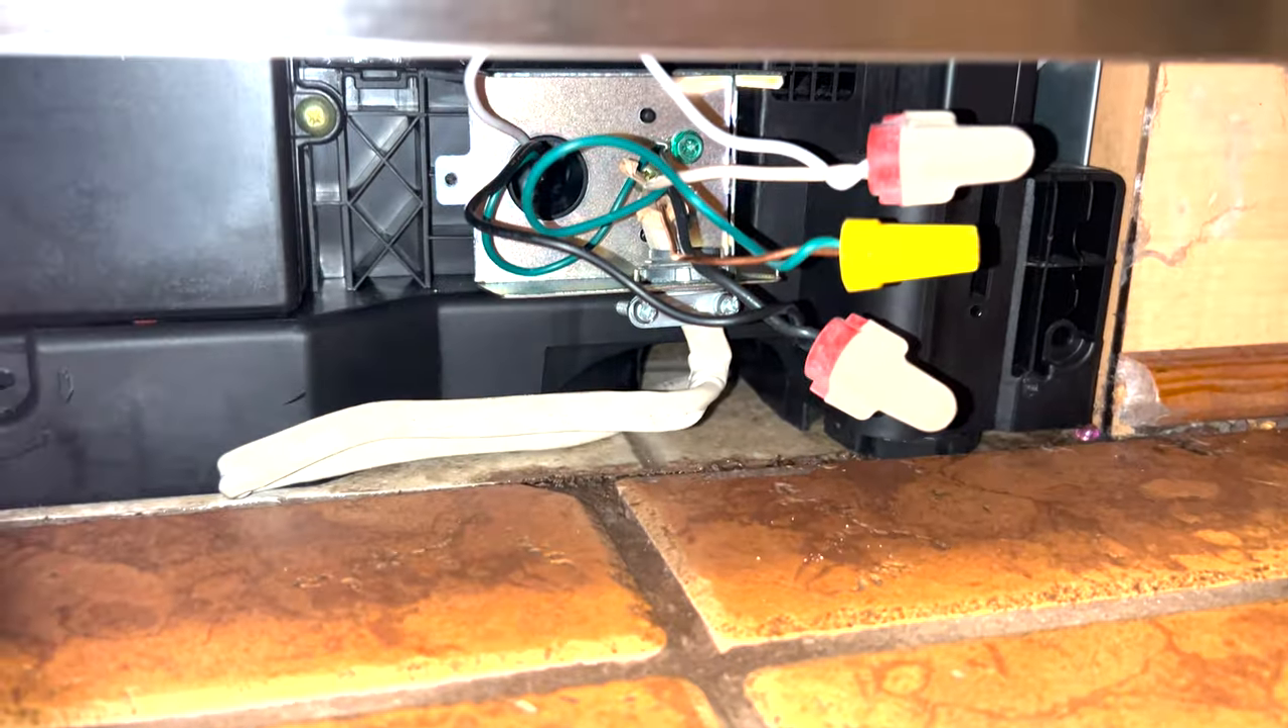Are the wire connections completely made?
Yes.